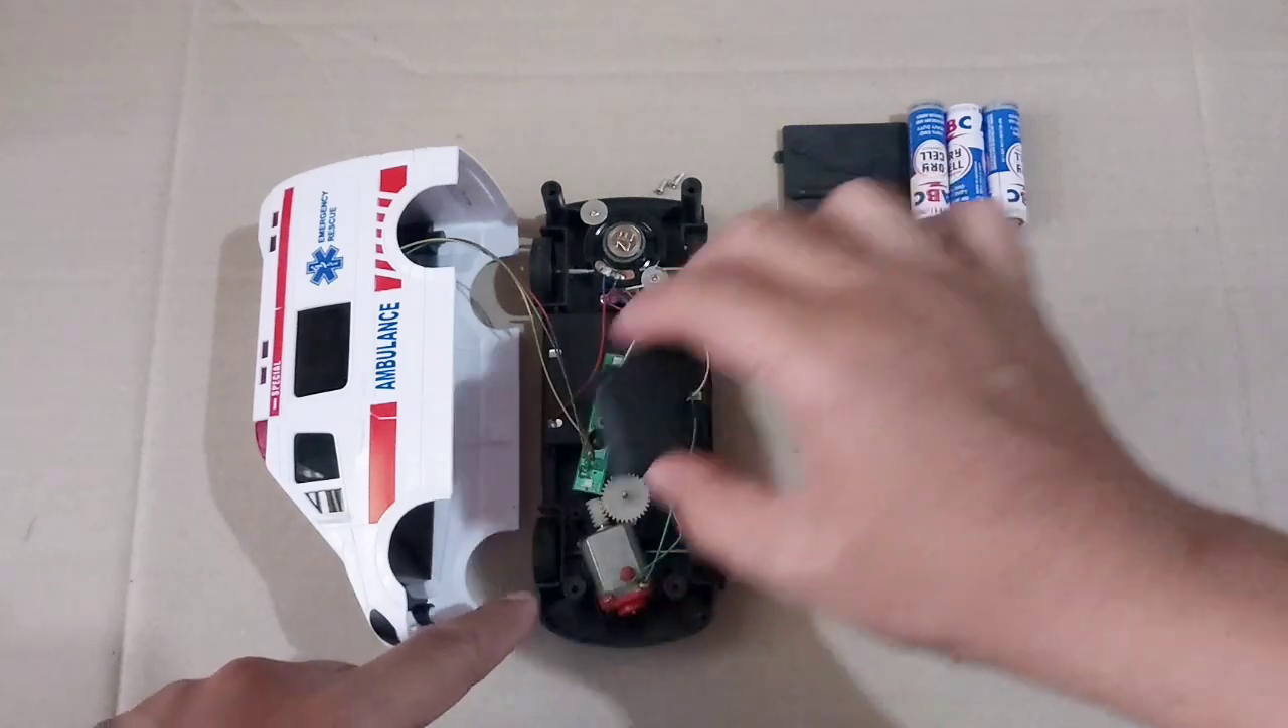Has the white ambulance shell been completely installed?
No.